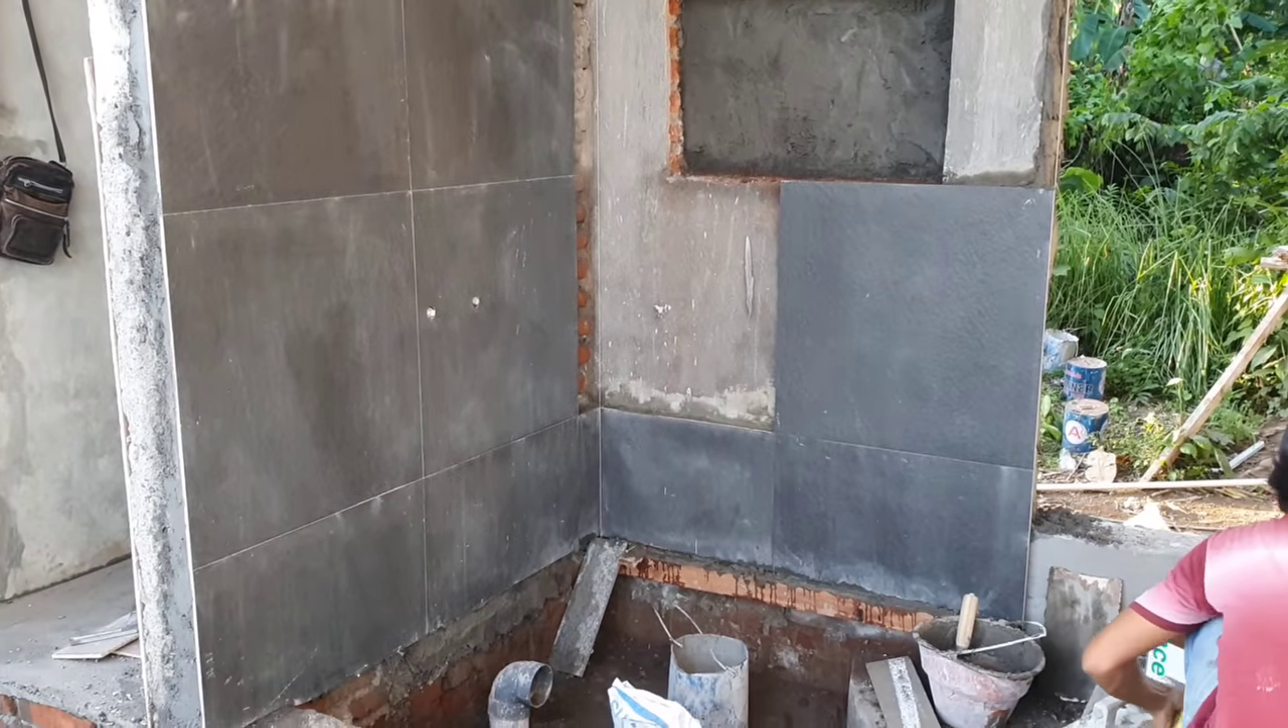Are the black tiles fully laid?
No.